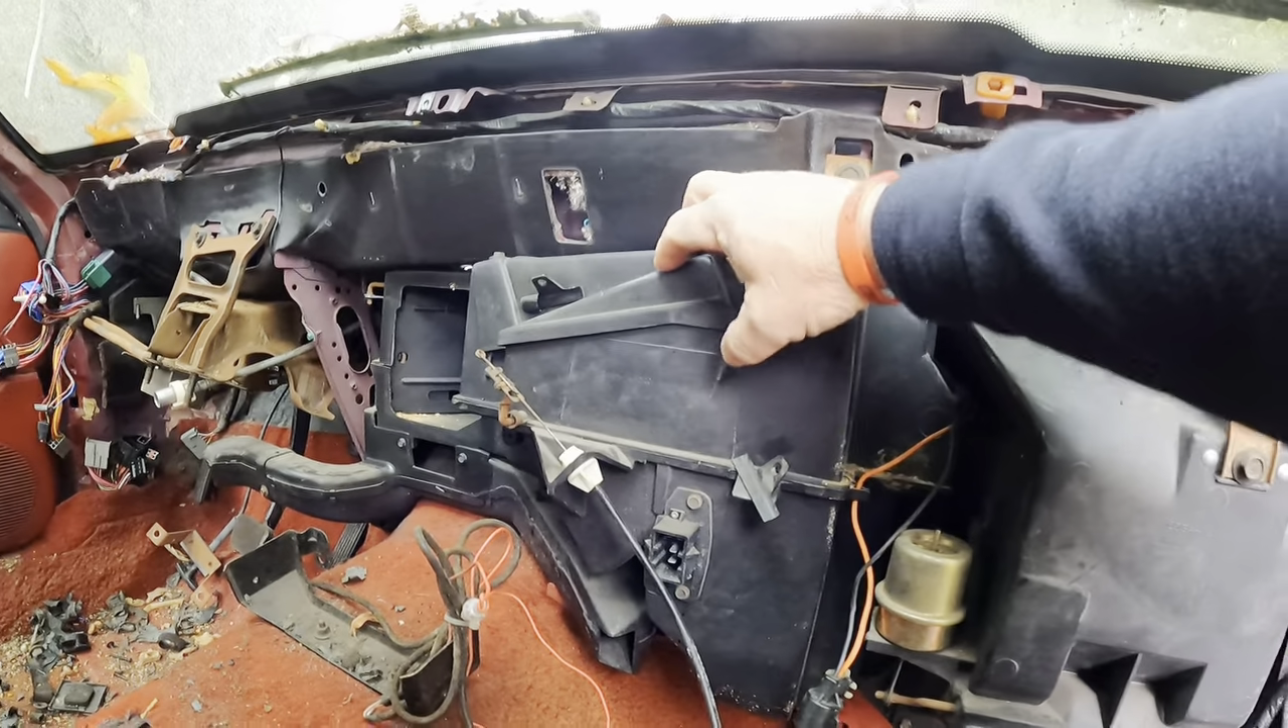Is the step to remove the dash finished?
Yes.